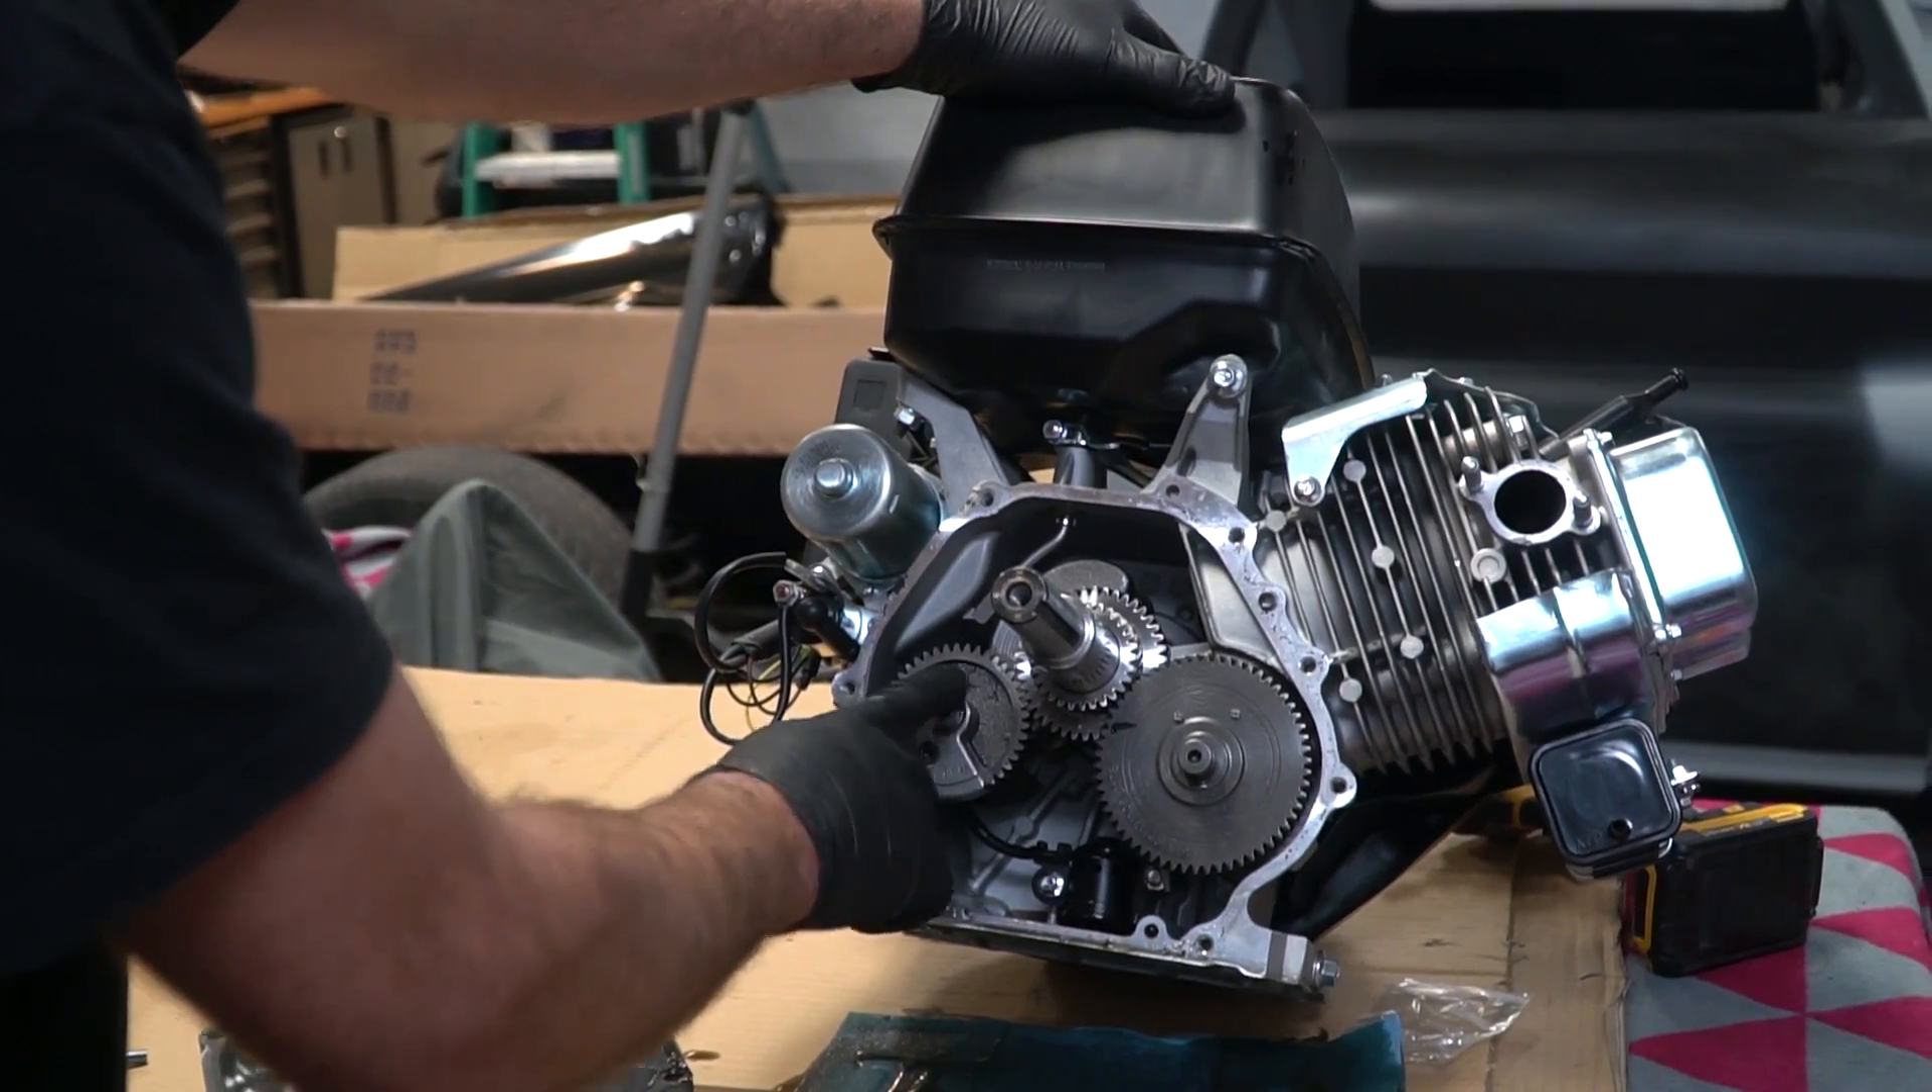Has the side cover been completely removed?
Yes.